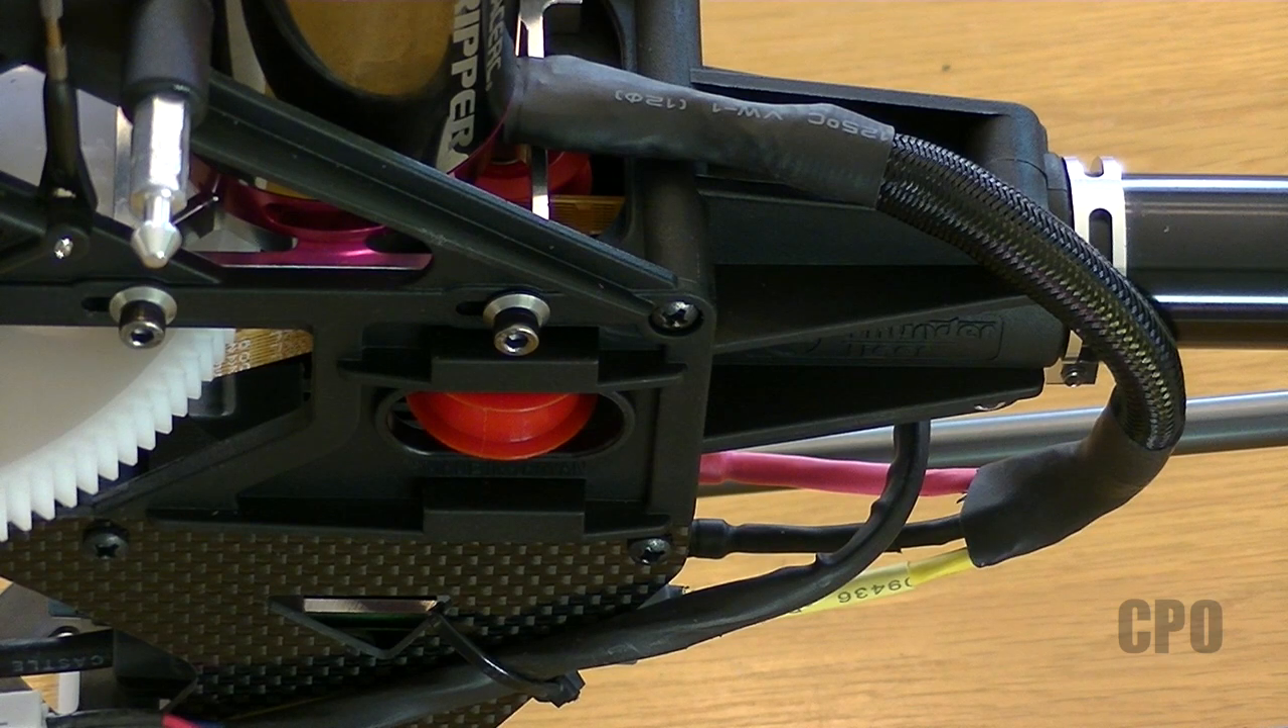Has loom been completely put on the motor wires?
Yes.